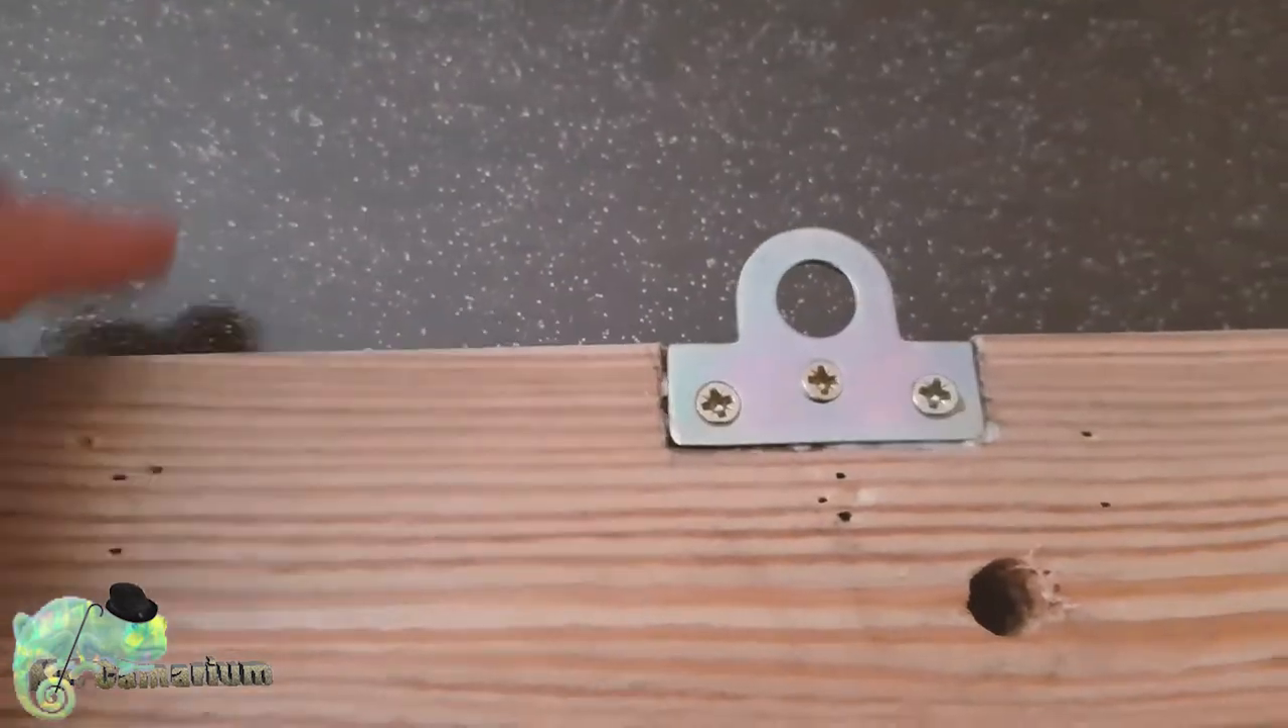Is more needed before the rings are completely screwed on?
No.